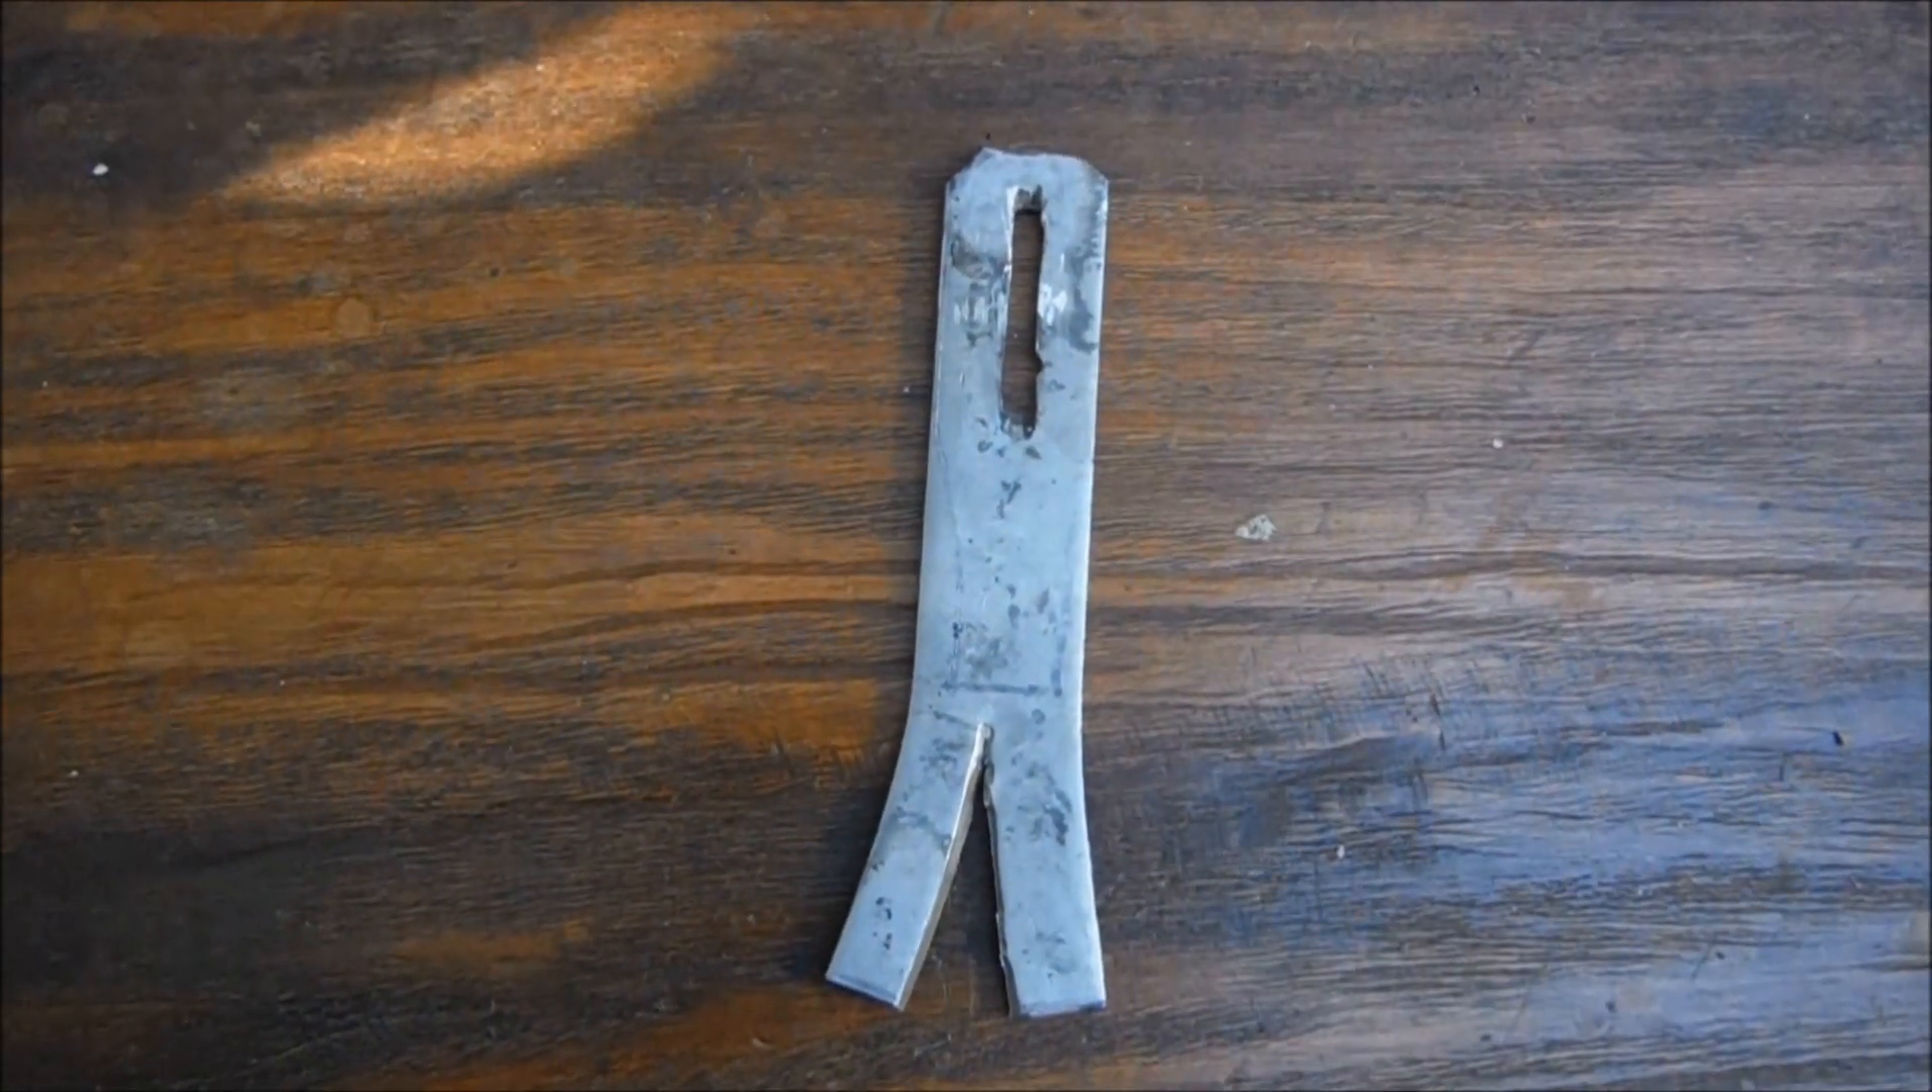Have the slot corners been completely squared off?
No.